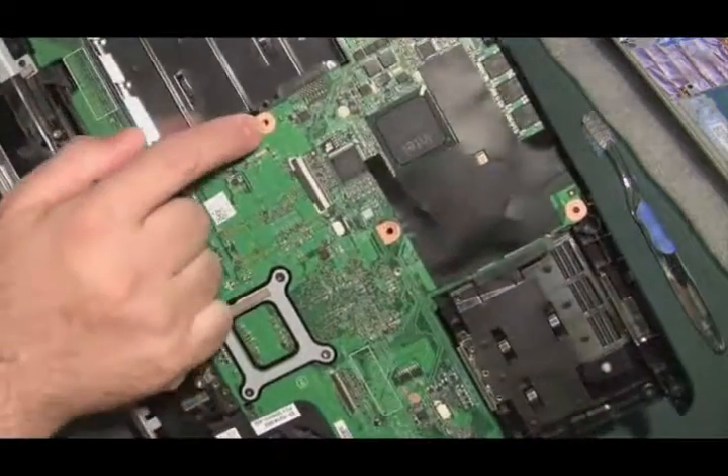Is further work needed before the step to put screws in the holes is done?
Yes.